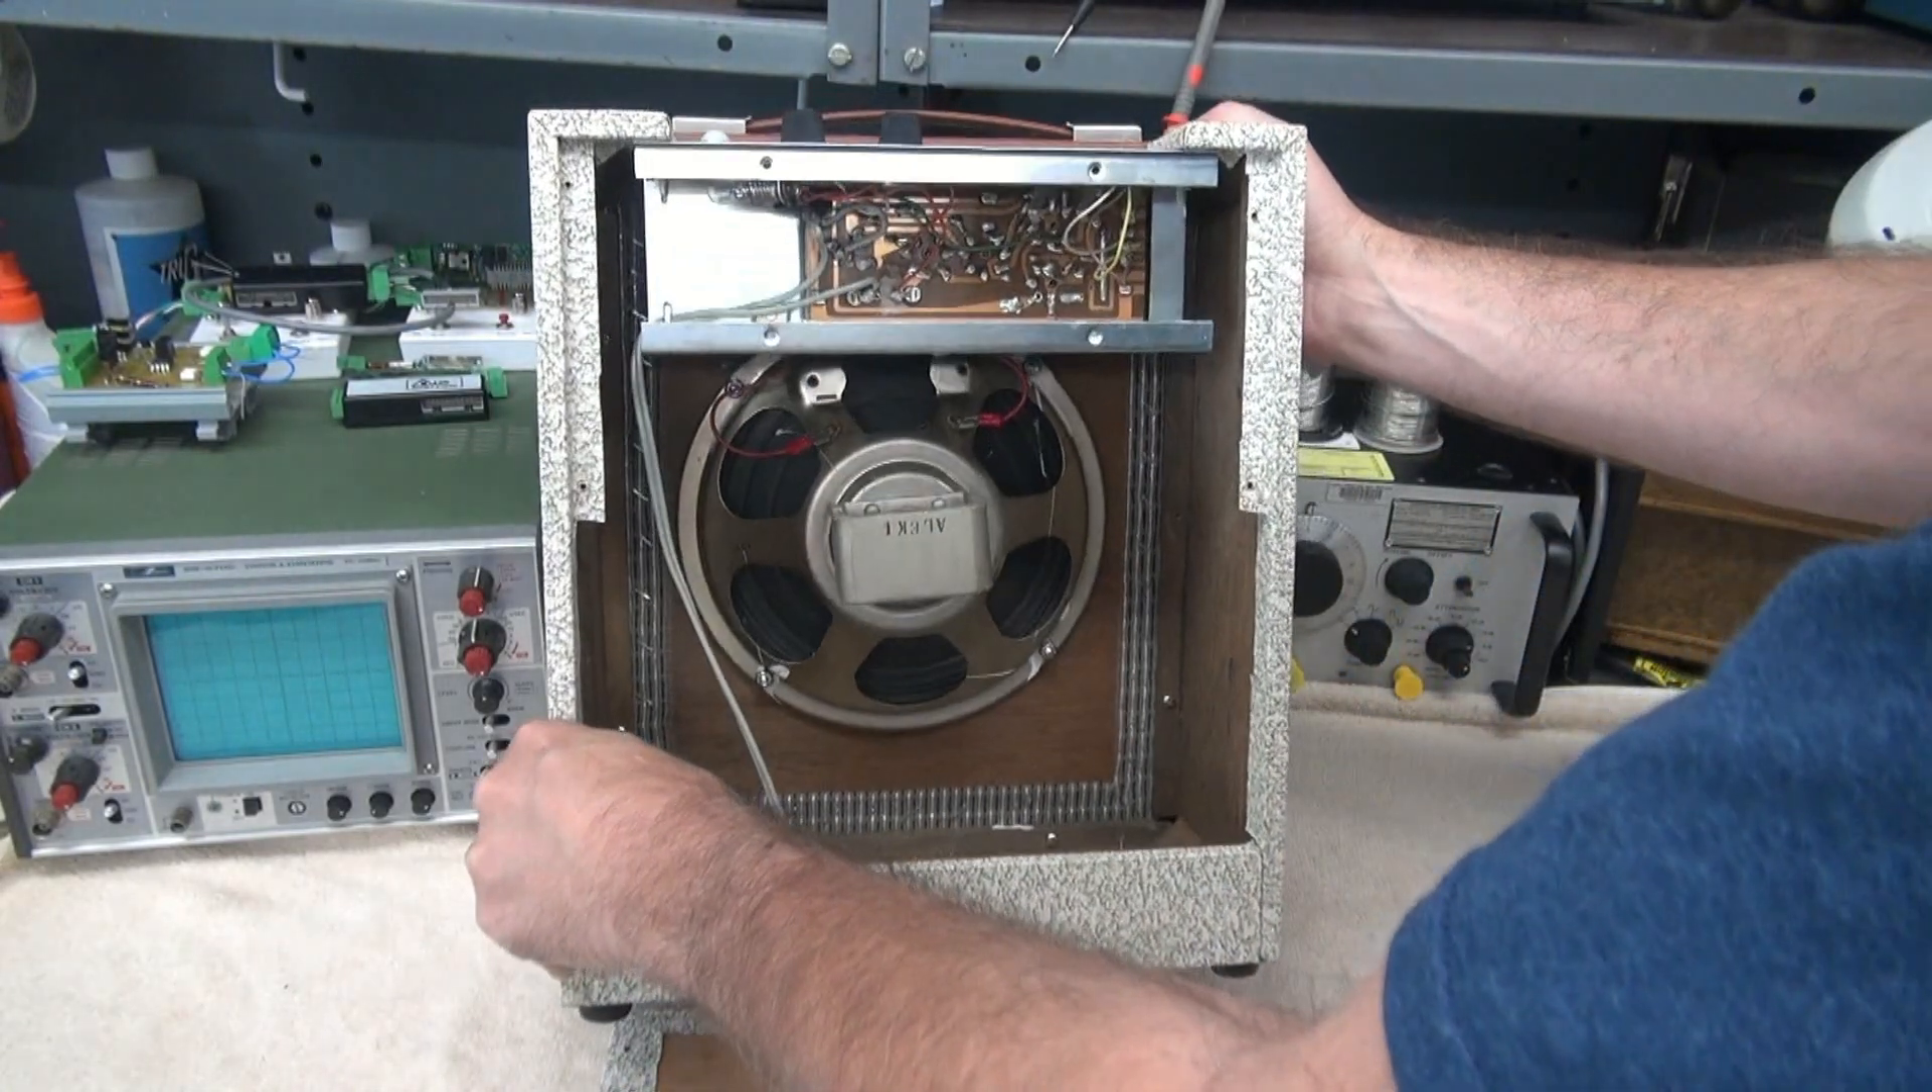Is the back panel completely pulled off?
Yes.